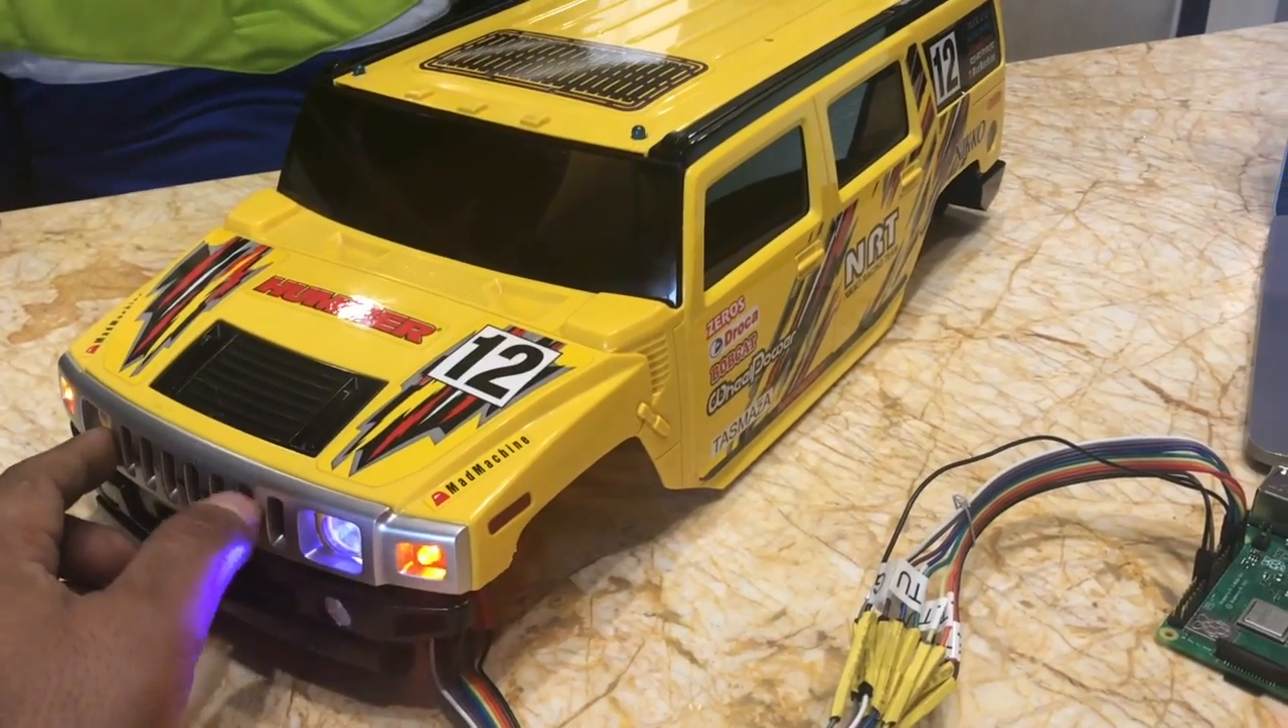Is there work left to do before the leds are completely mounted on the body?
No.